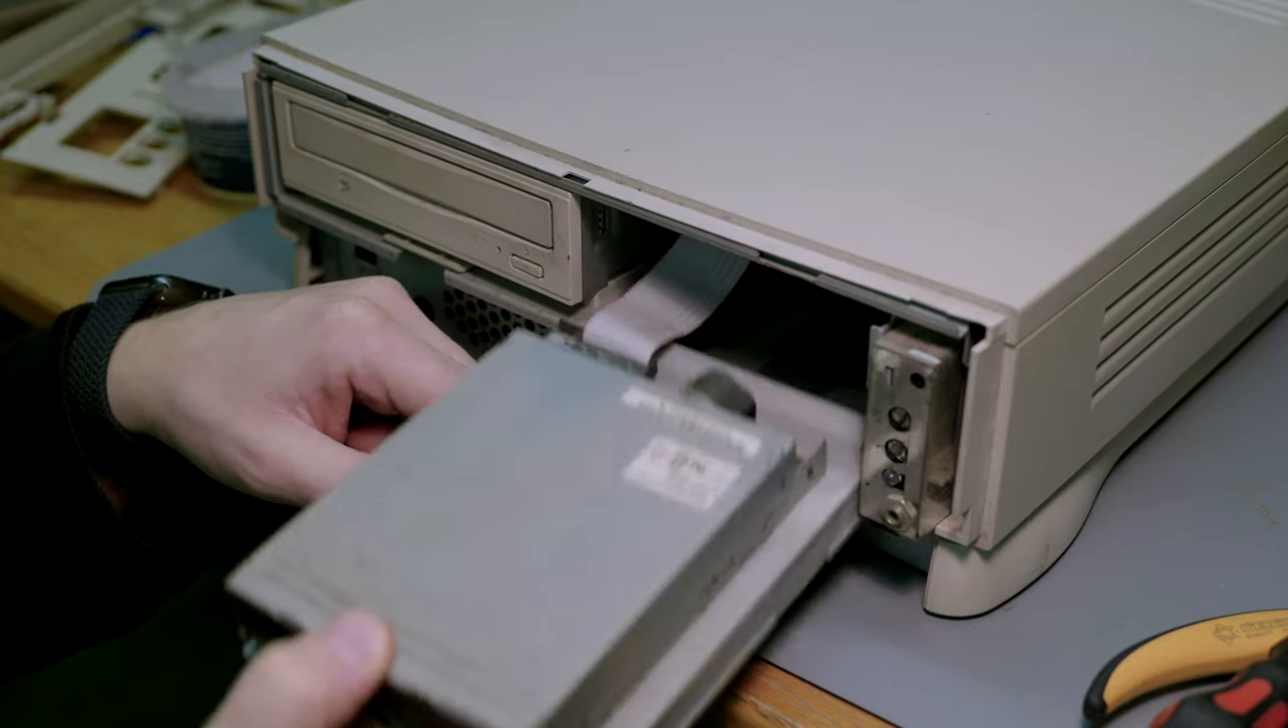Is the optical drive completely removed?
No.